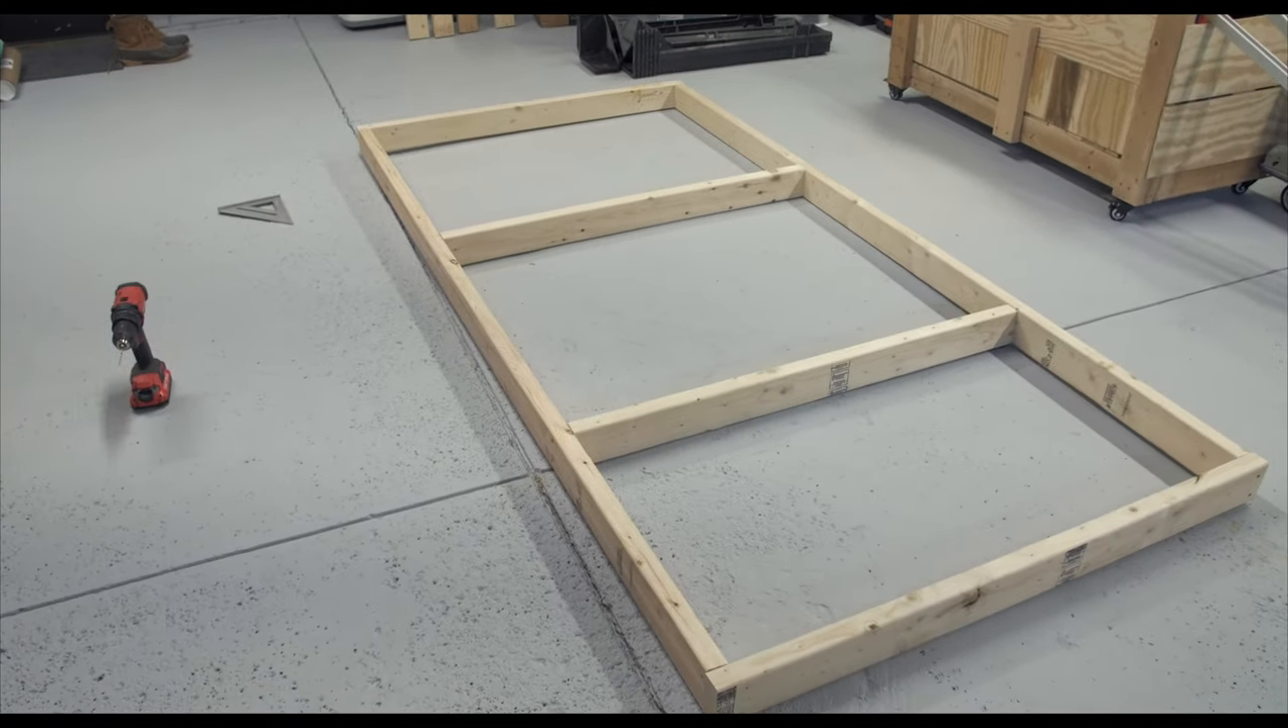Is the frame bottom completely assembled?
Yes.